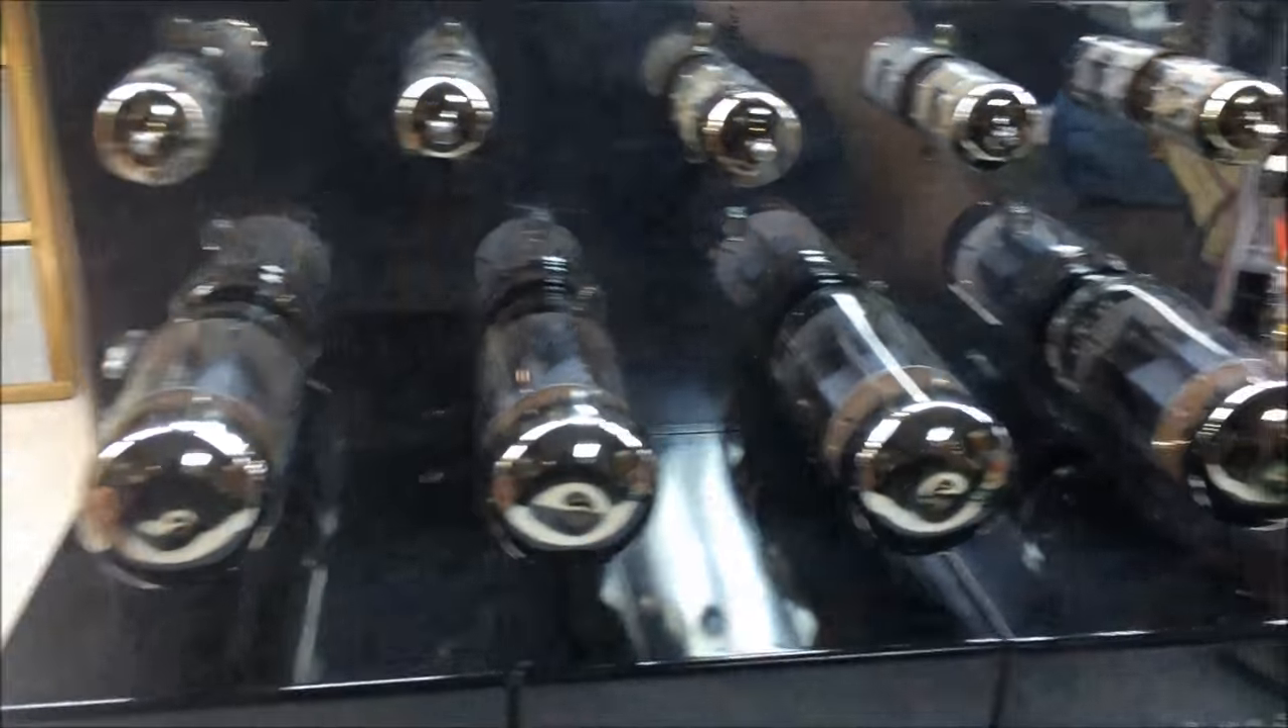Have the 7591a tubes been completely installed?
Yes.